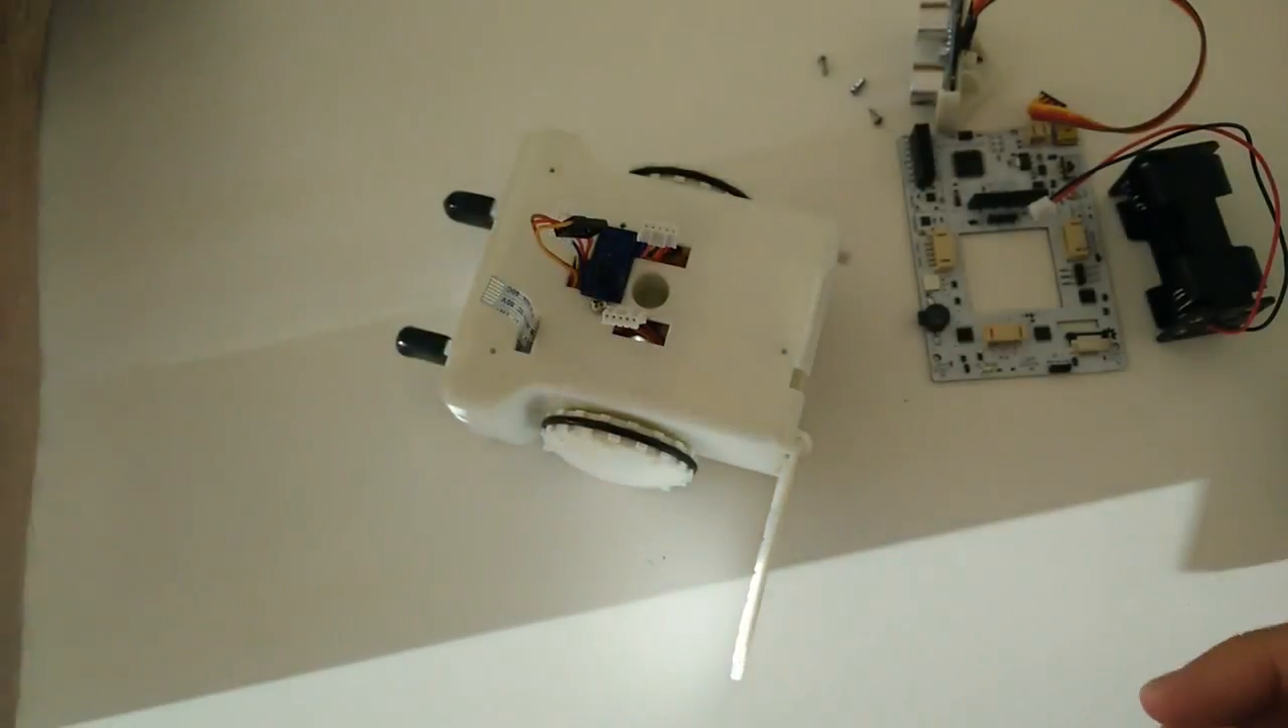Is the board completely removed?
Yes.